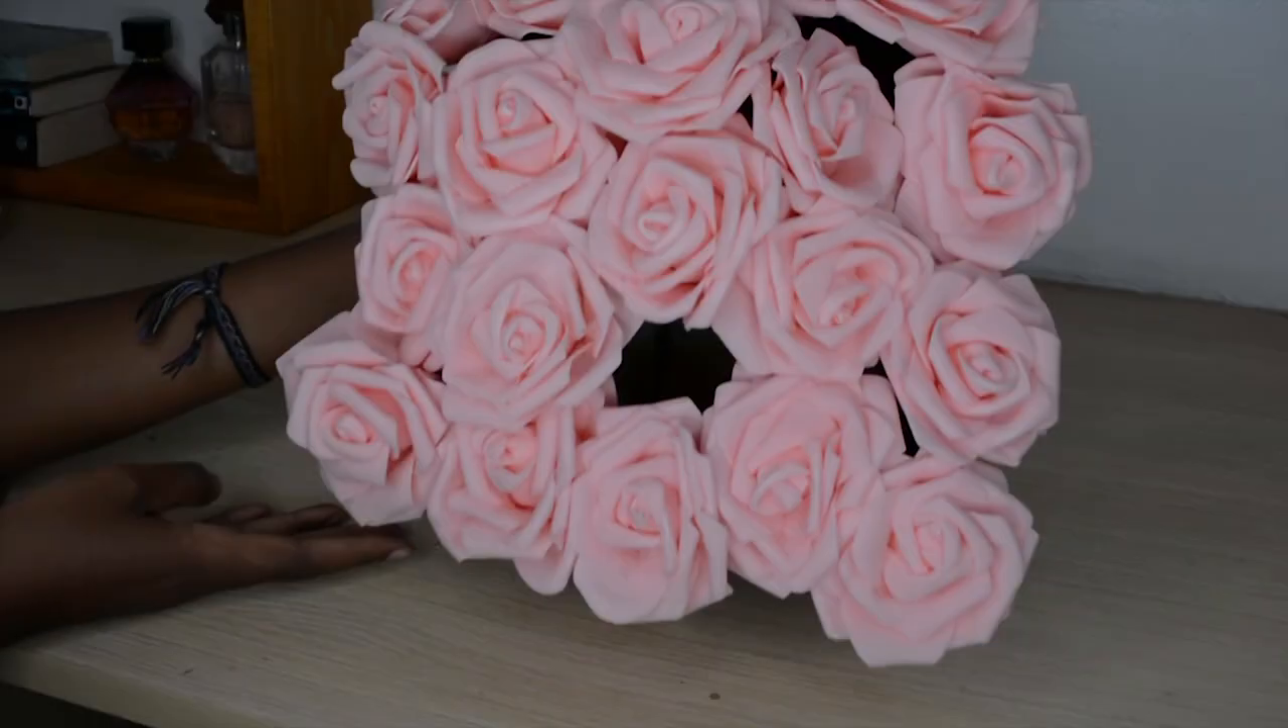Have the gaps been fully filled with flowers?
No.